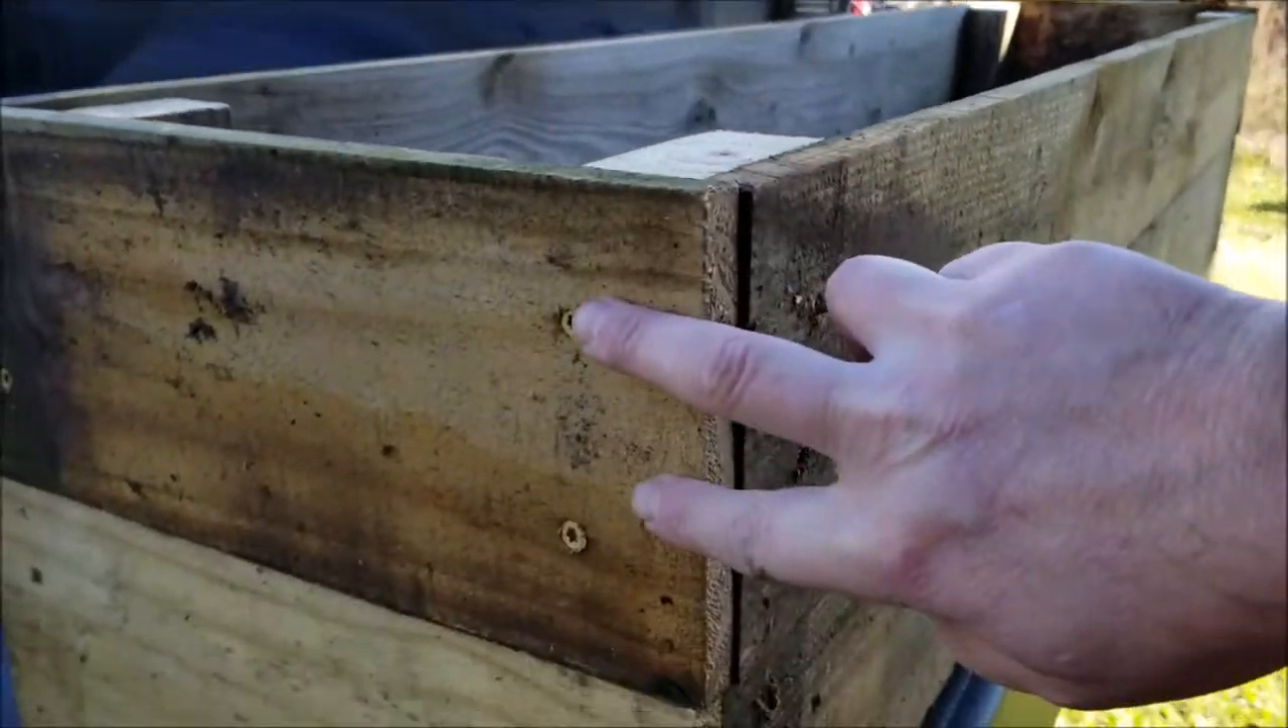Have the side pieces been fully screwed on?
Yes.